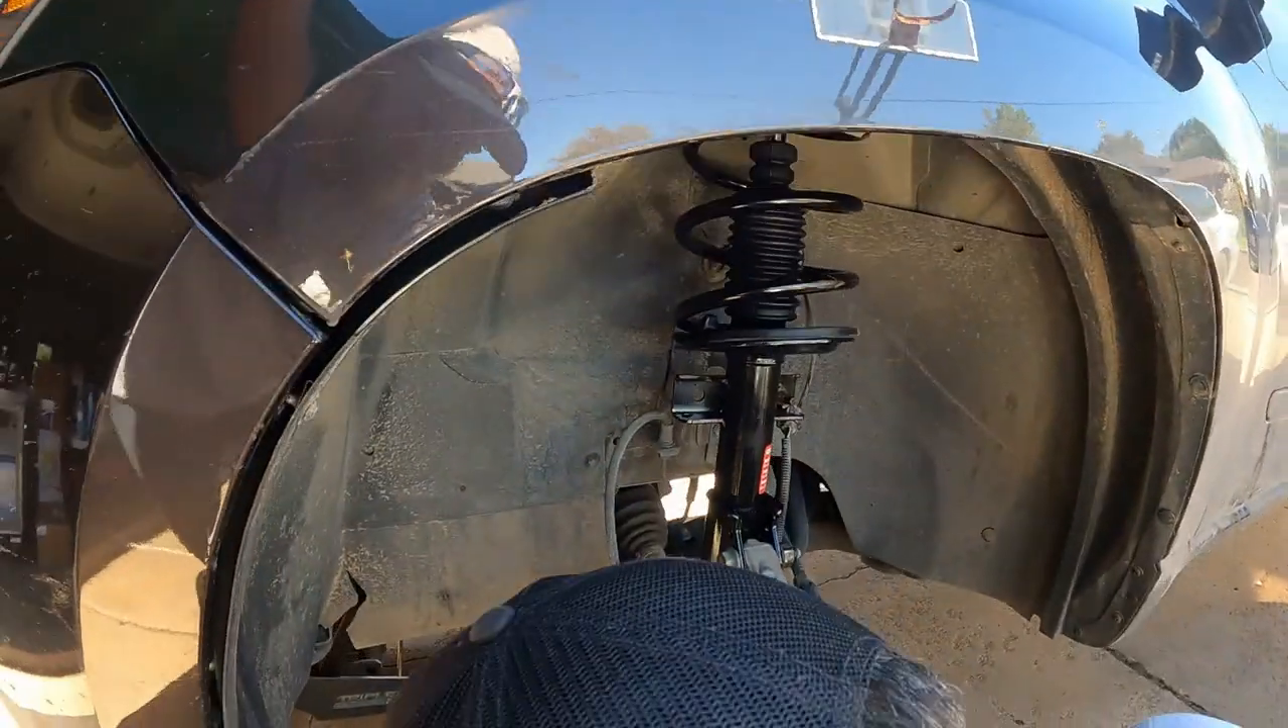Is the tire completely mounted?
No.